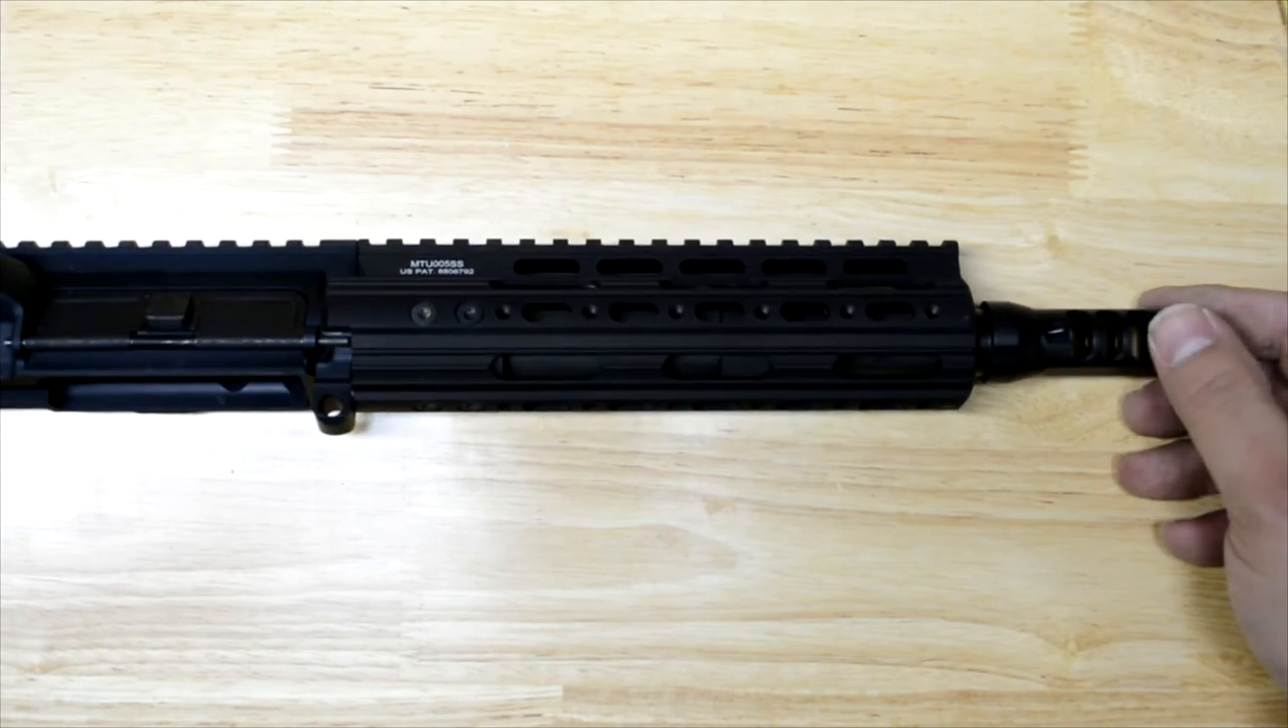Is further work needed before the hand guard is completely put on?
No.